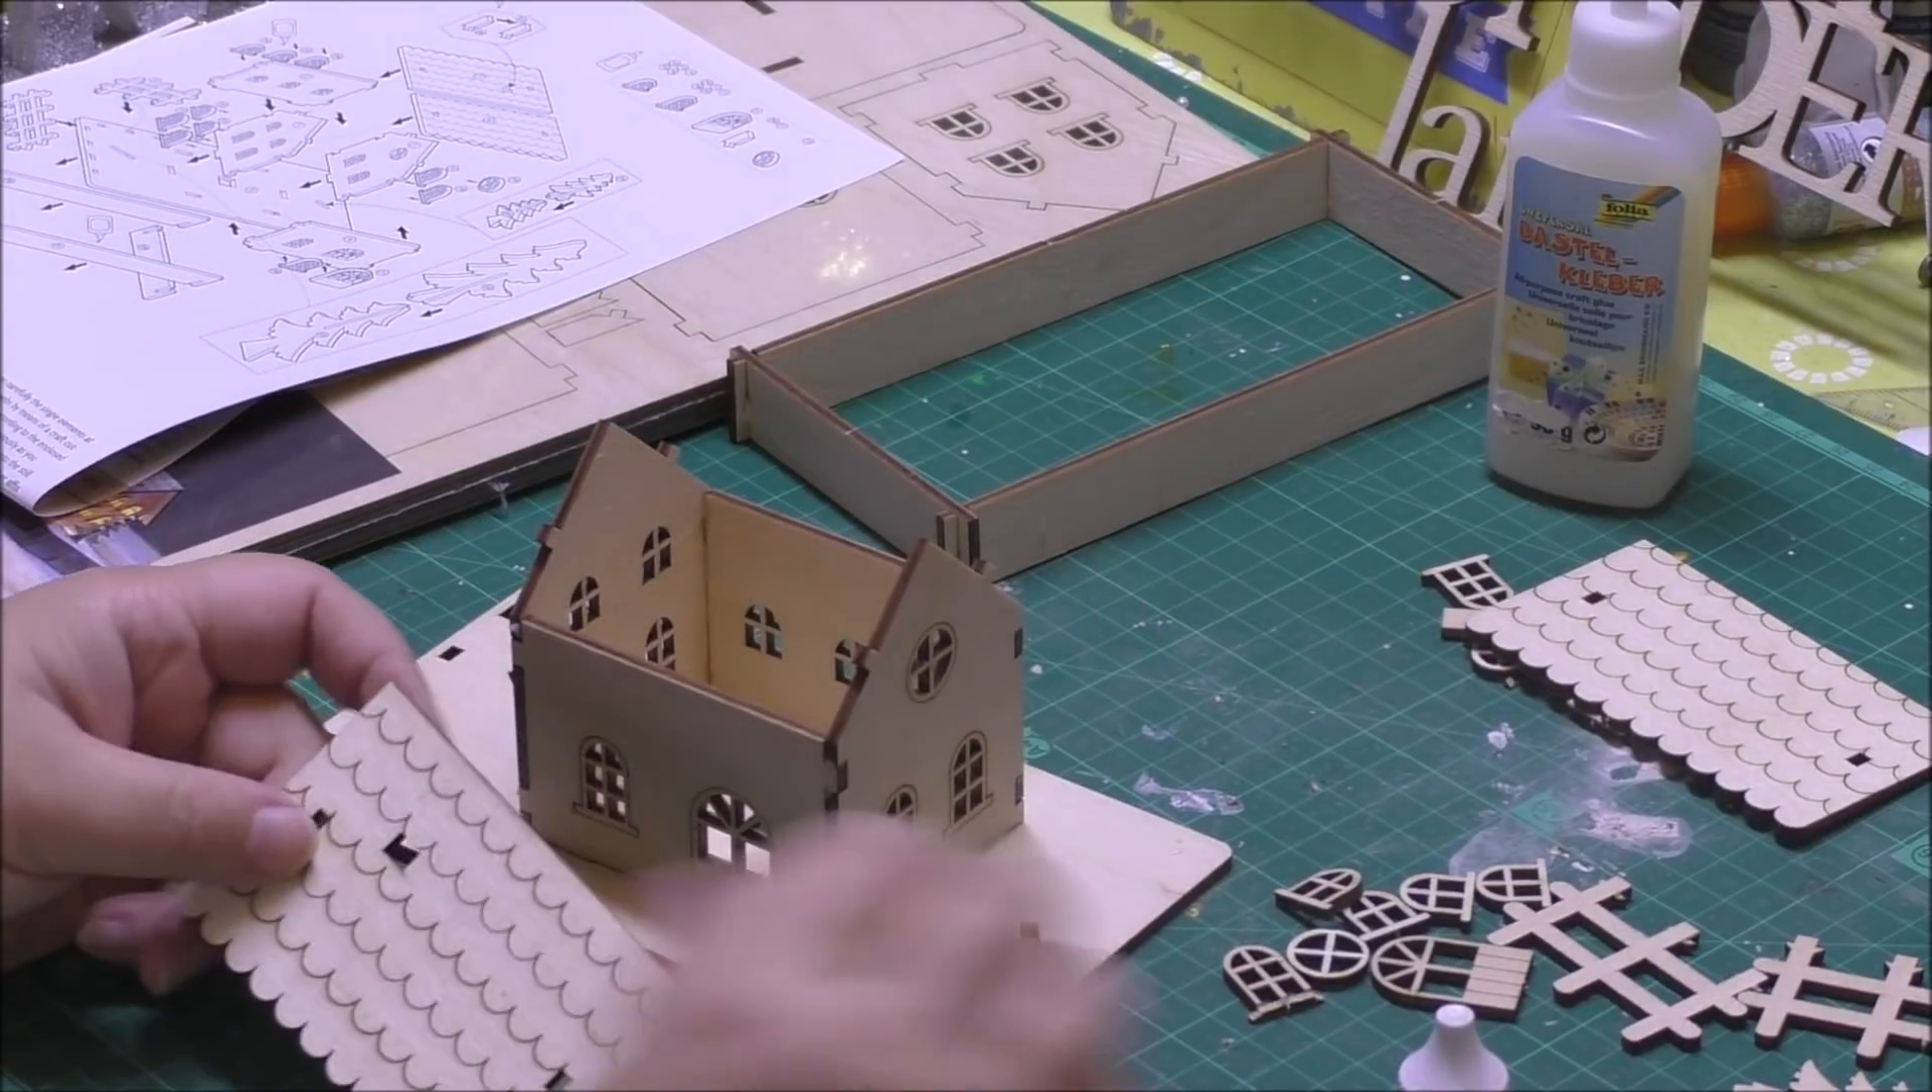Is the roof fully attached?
No.